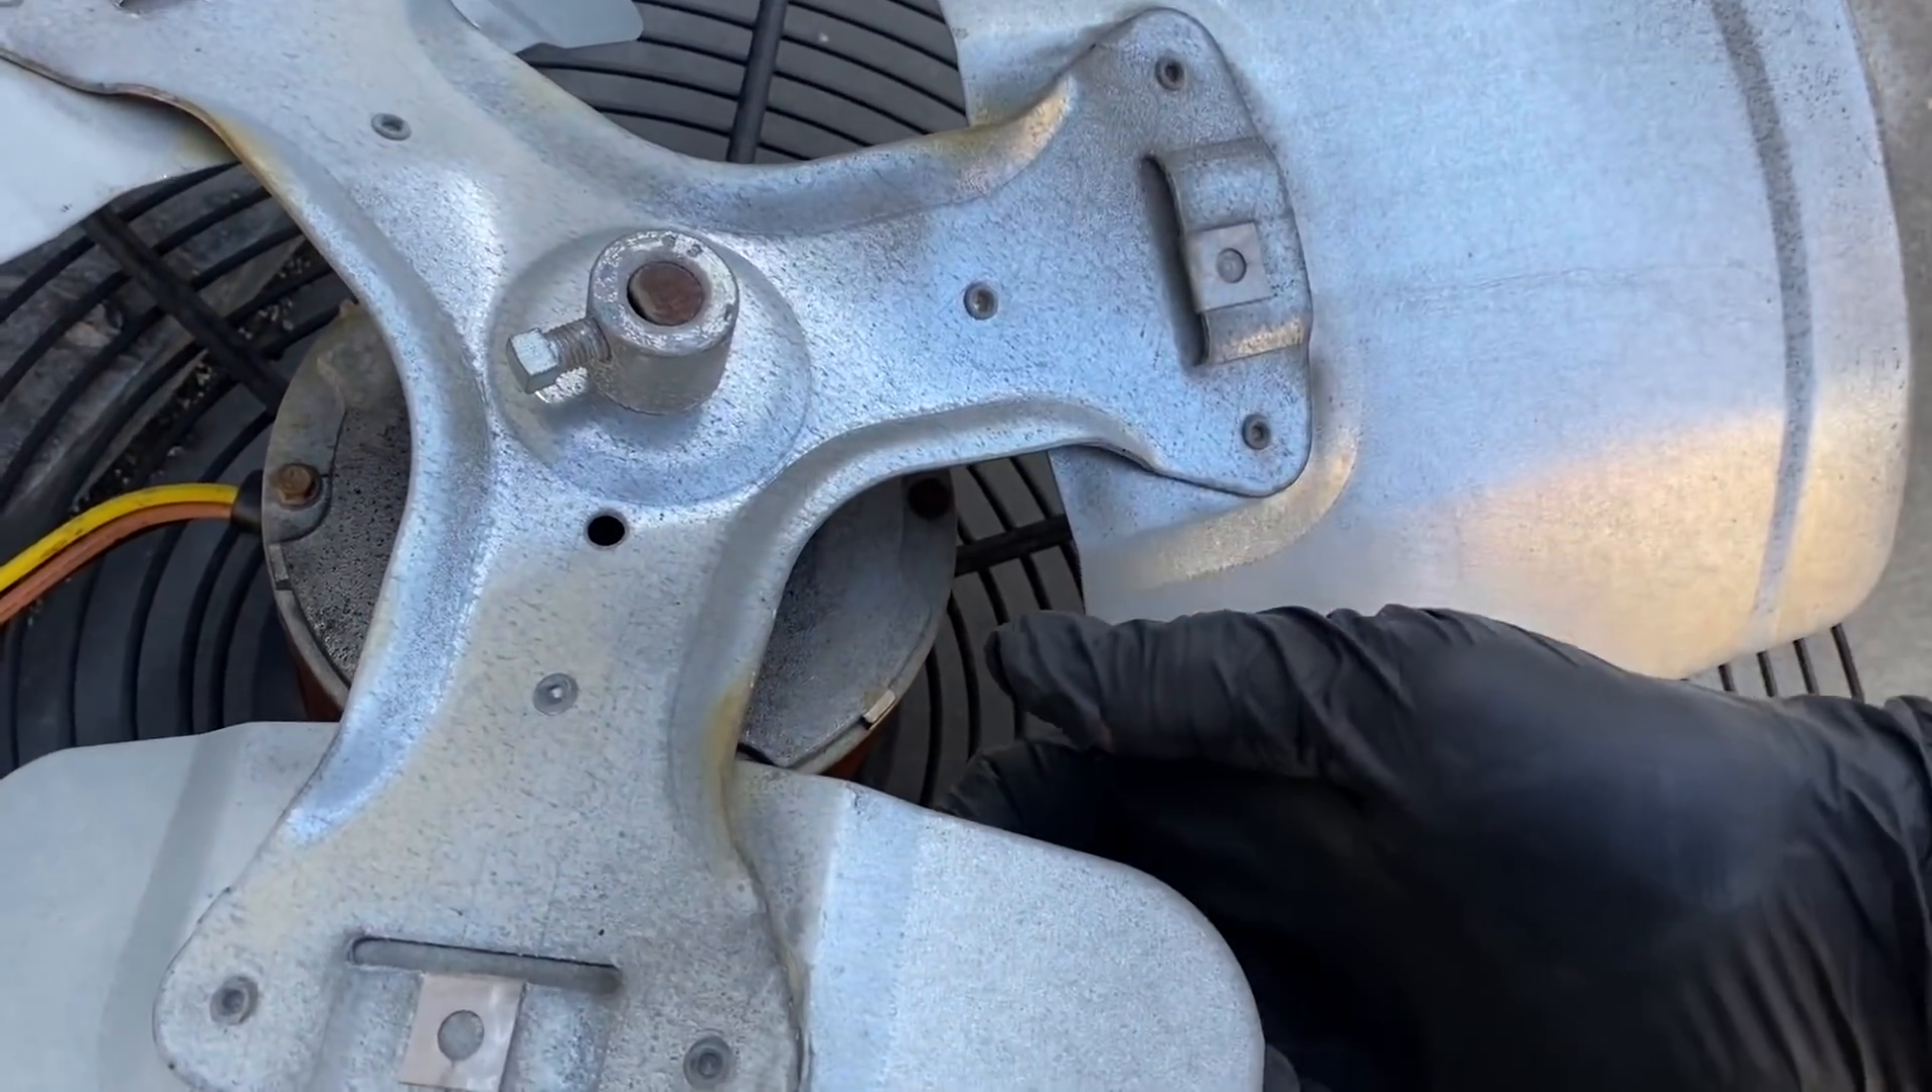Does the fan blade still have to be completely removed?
Yes.